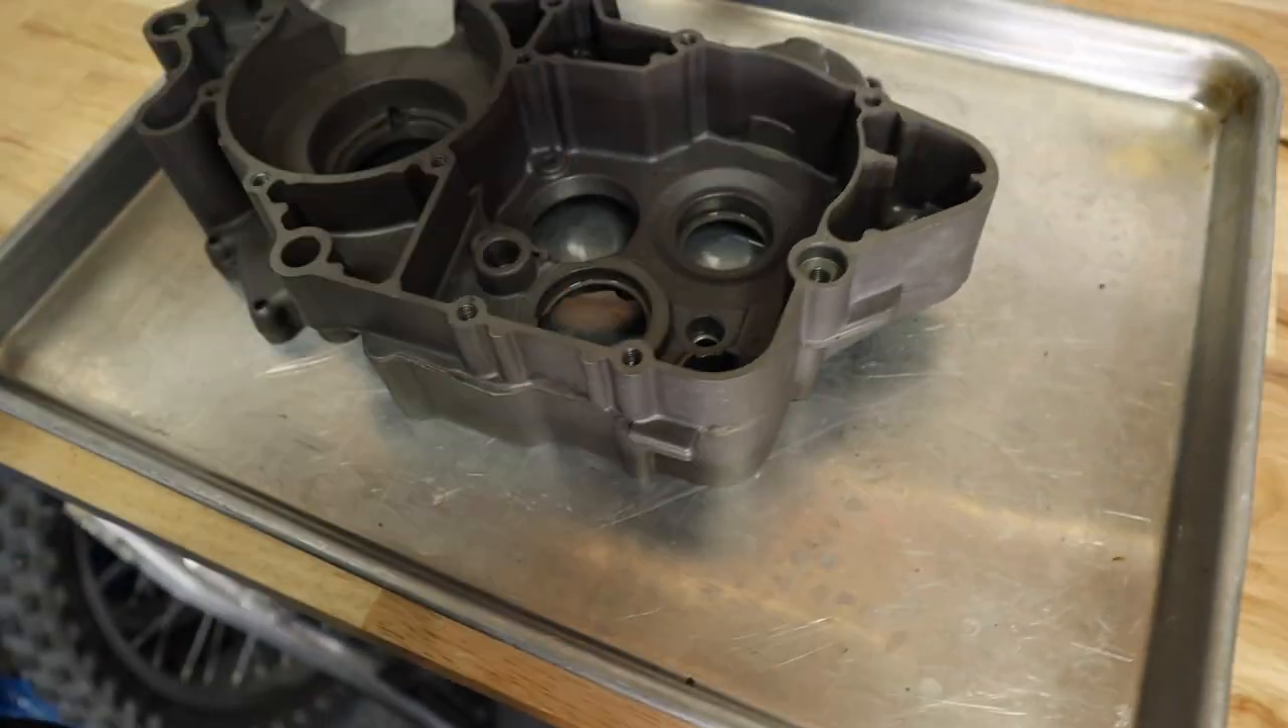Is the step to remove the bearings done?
Yes.